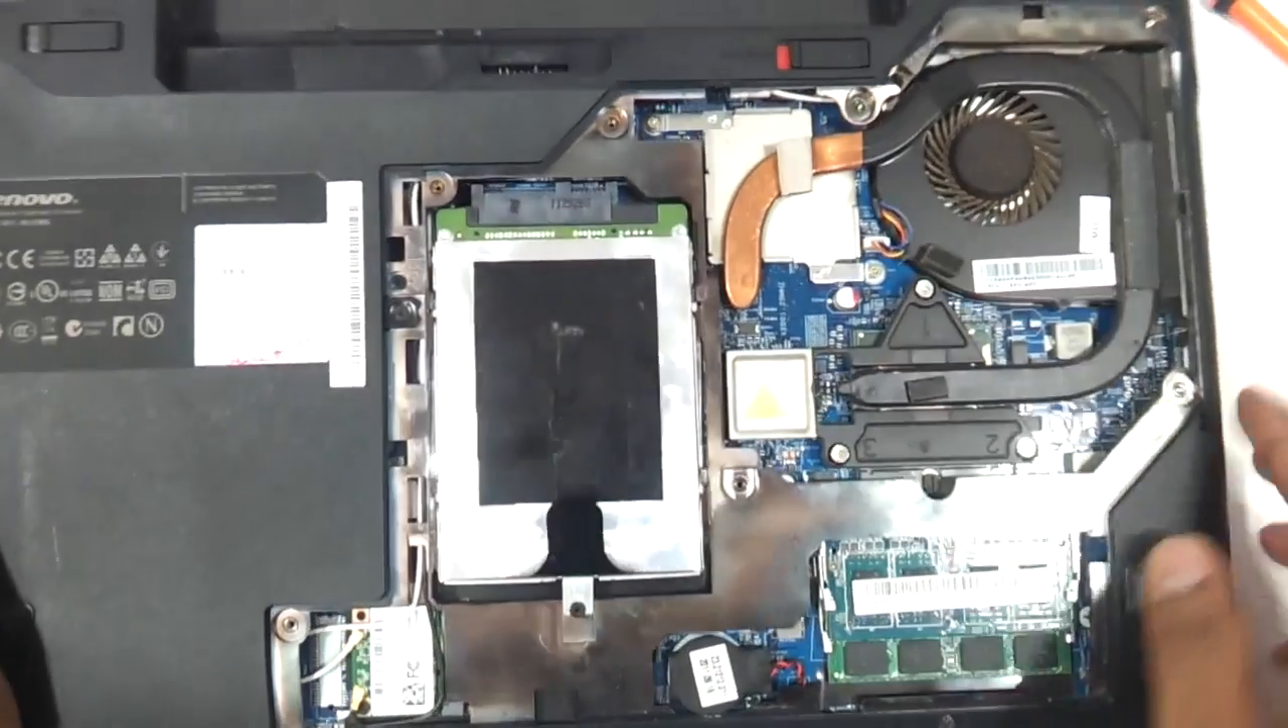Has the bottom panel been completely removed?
Yes.